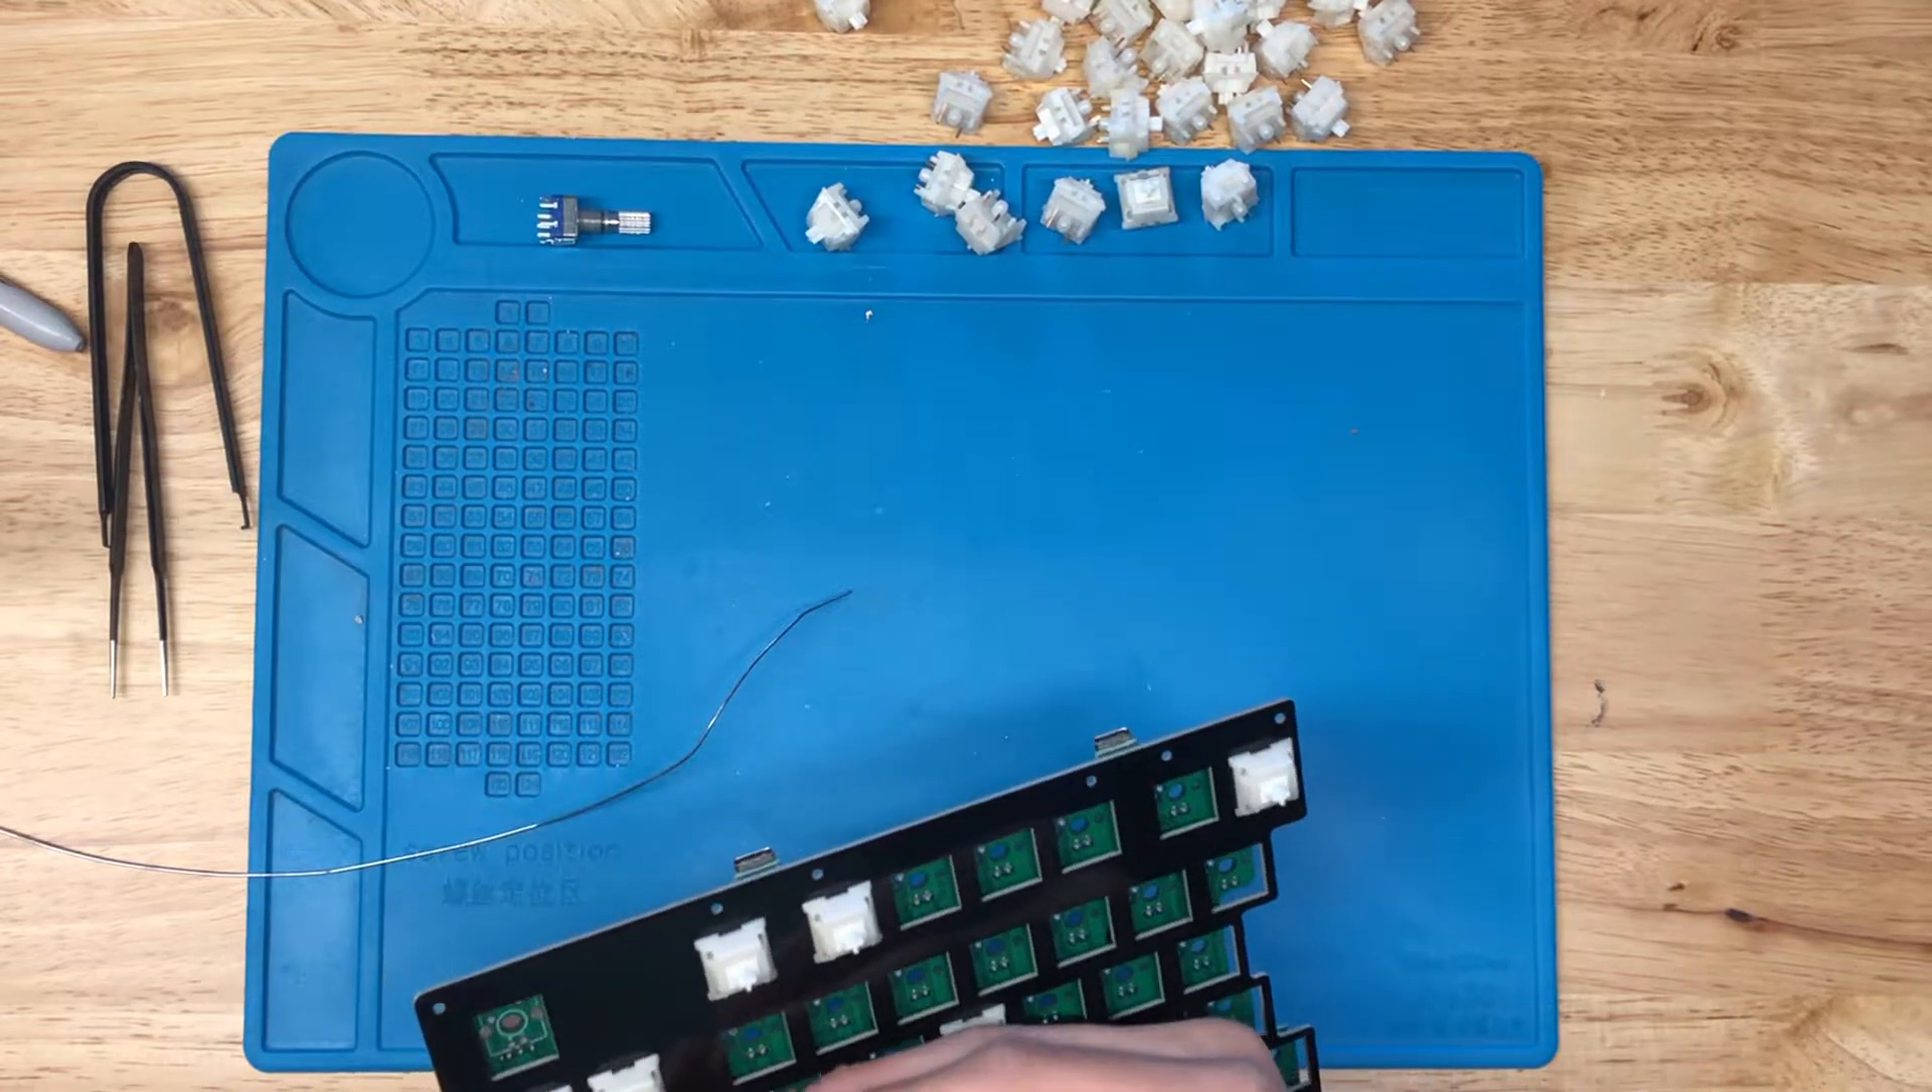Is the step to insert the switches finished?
No.